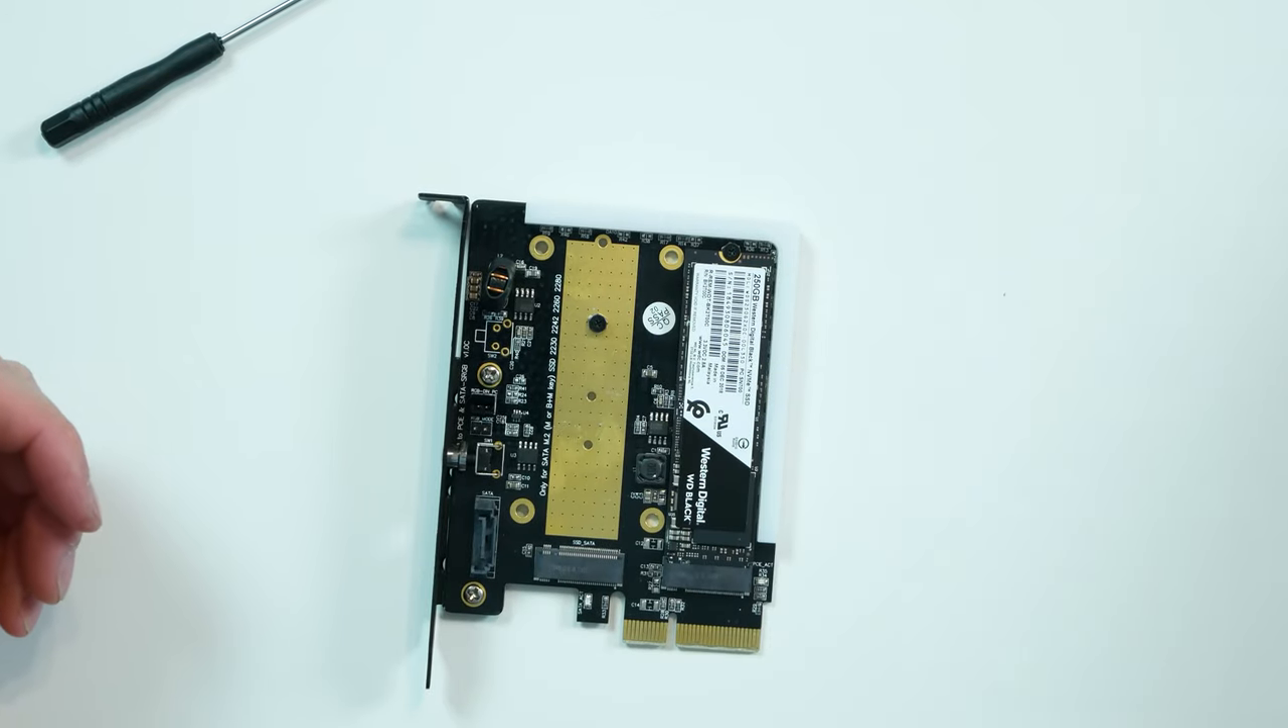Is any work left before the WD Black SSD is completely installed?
No.